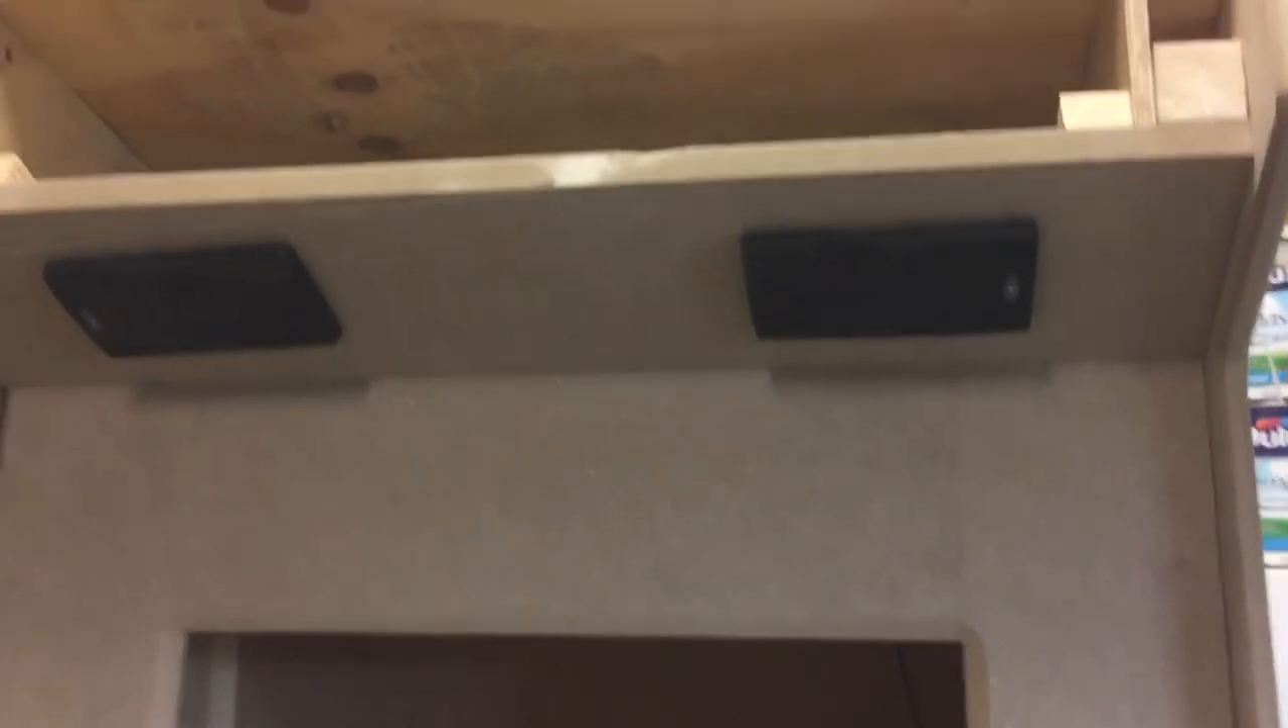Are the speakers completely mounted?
Yes.